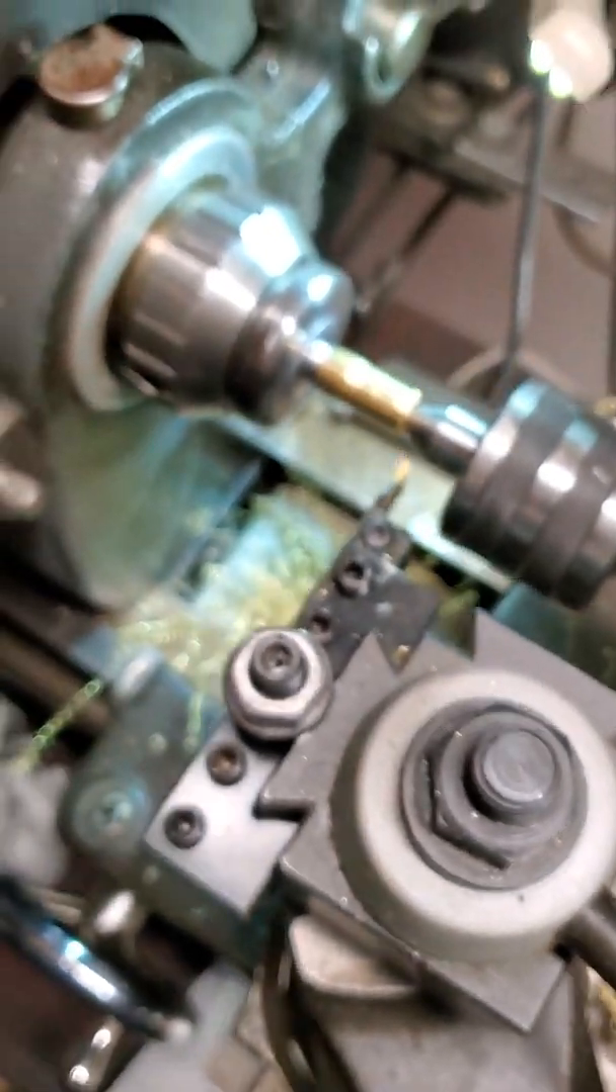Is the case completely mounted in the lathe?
Yes.